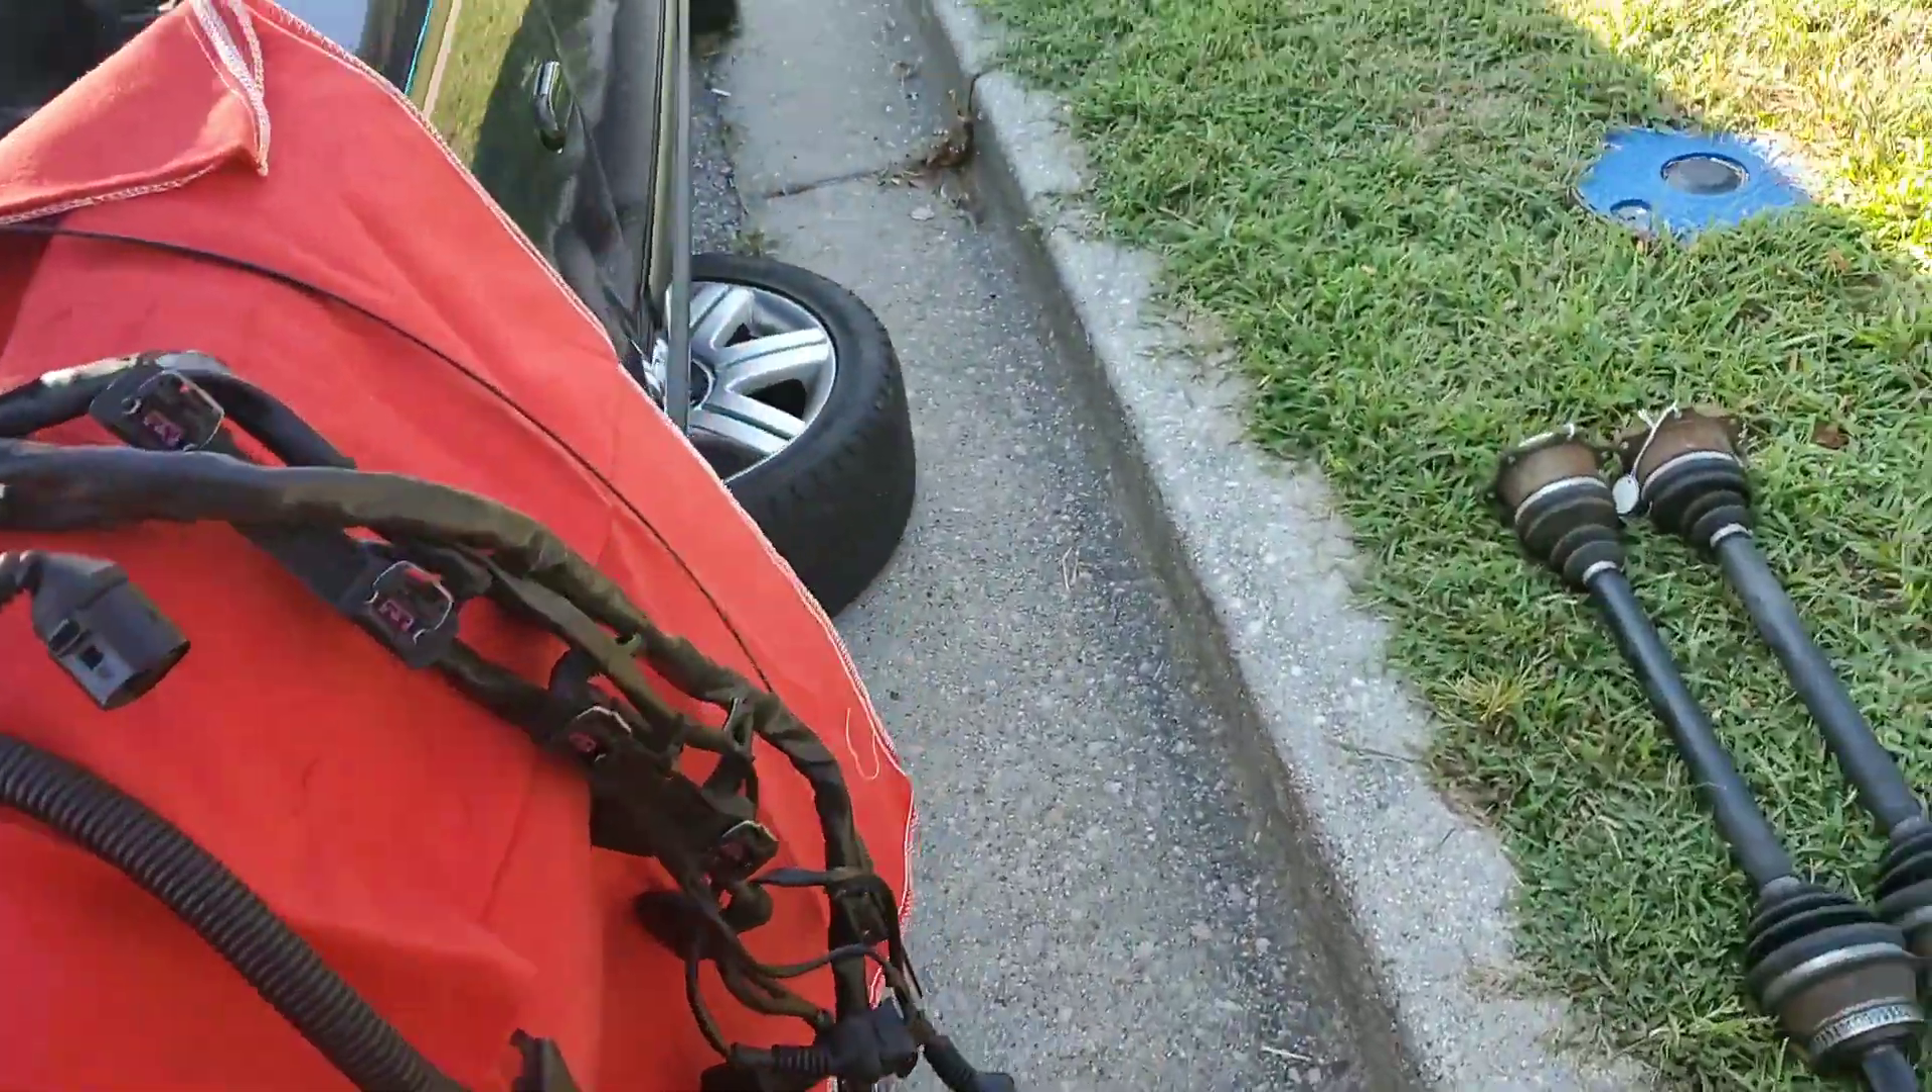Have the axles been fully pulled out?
Yes.